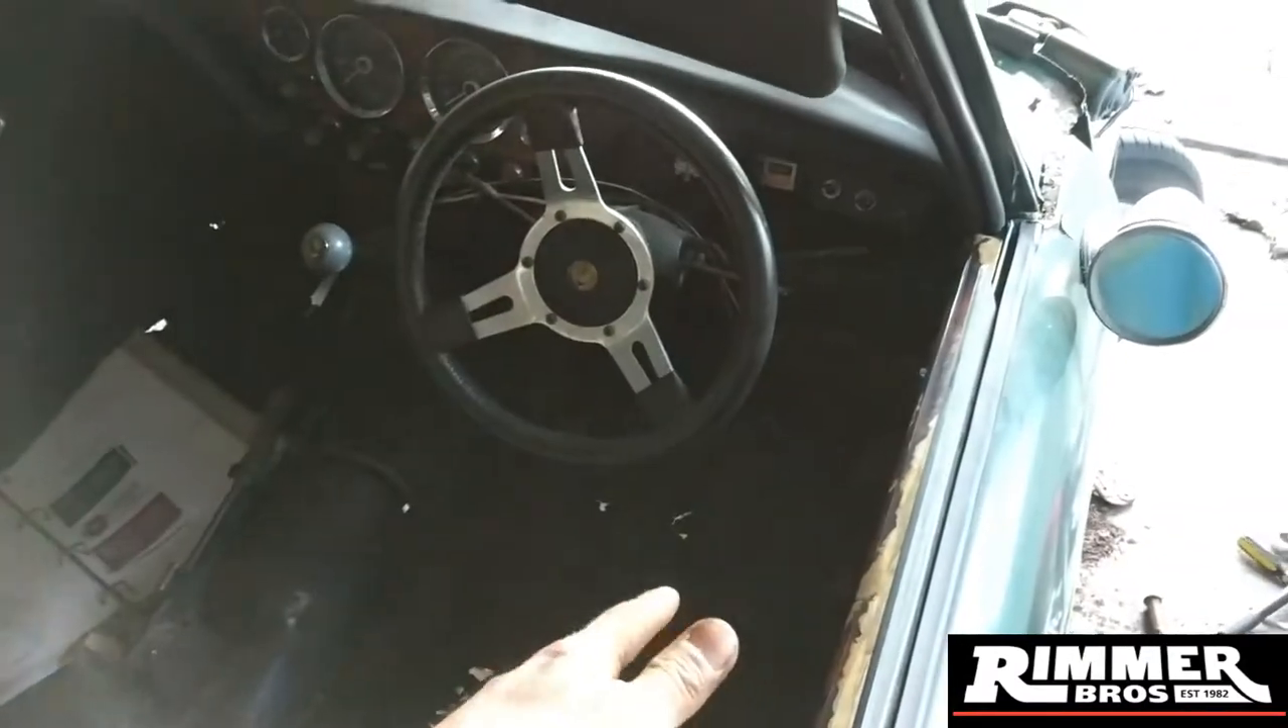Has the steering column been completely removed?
No.